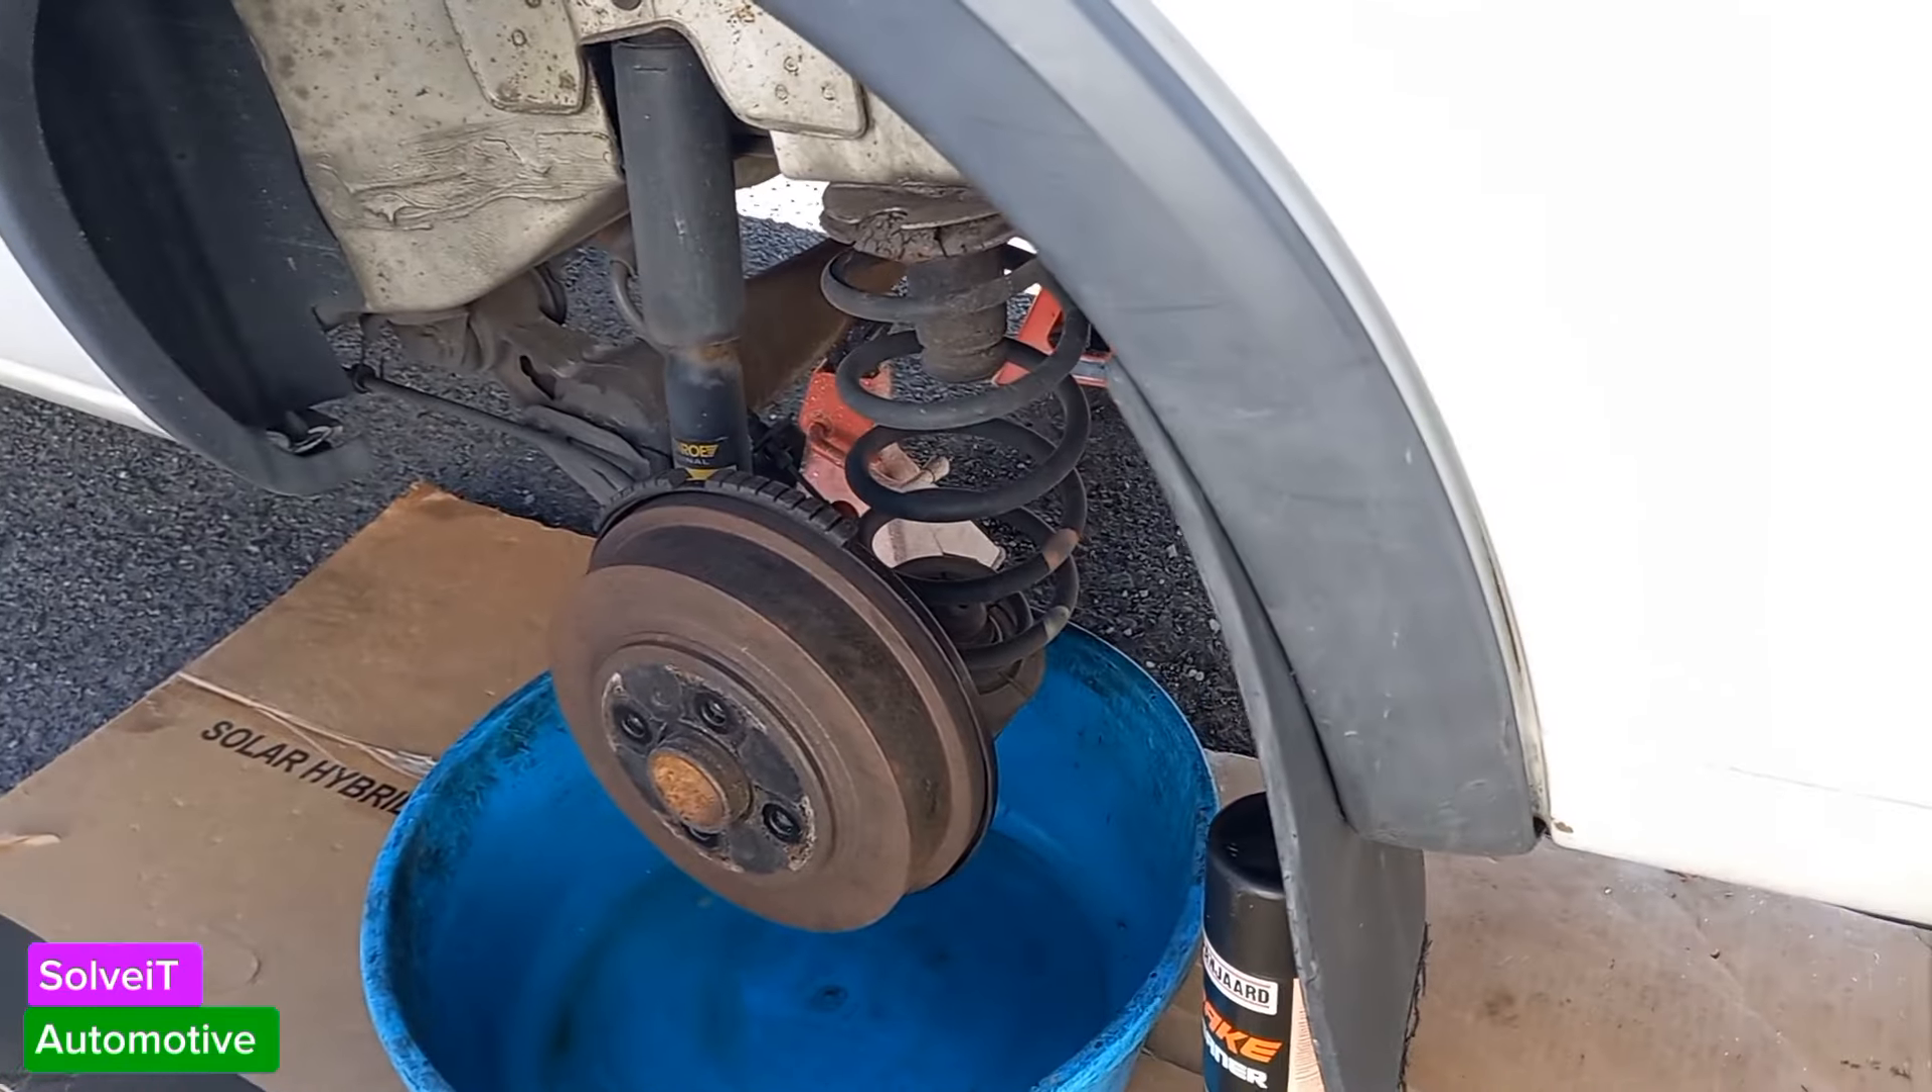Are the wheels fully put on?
No.